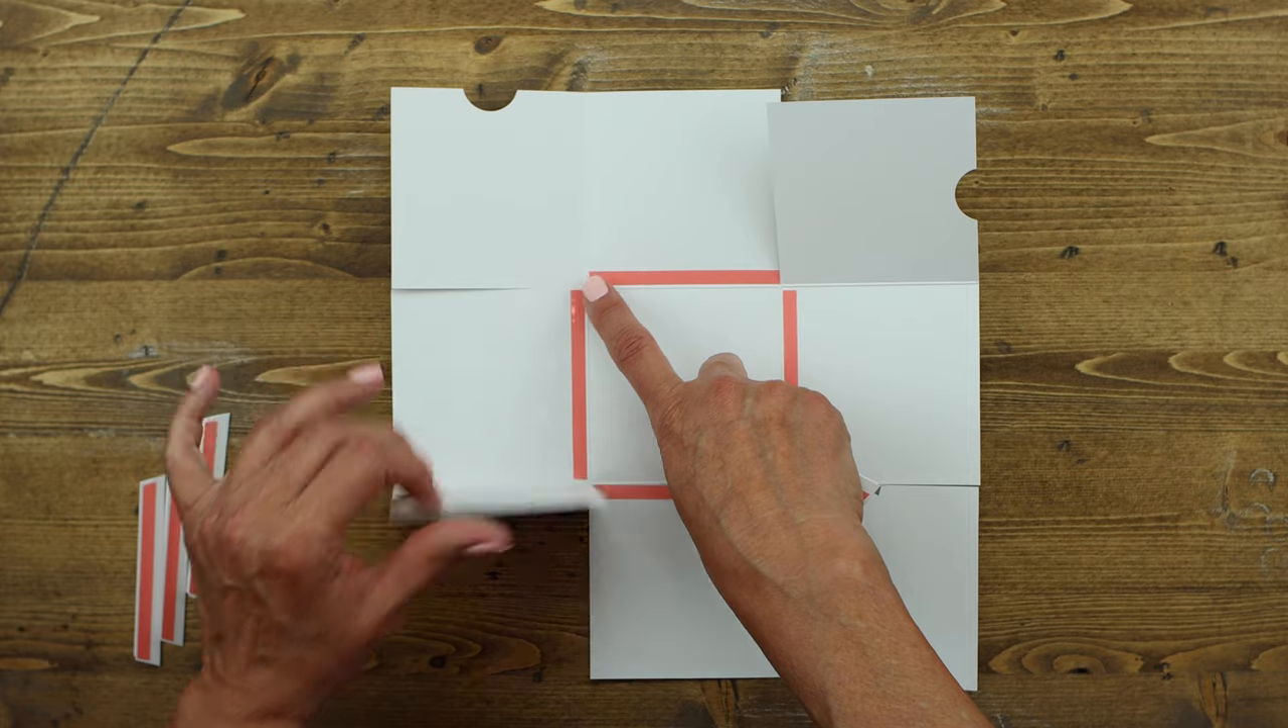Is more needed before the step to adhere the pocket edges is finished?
Yes.